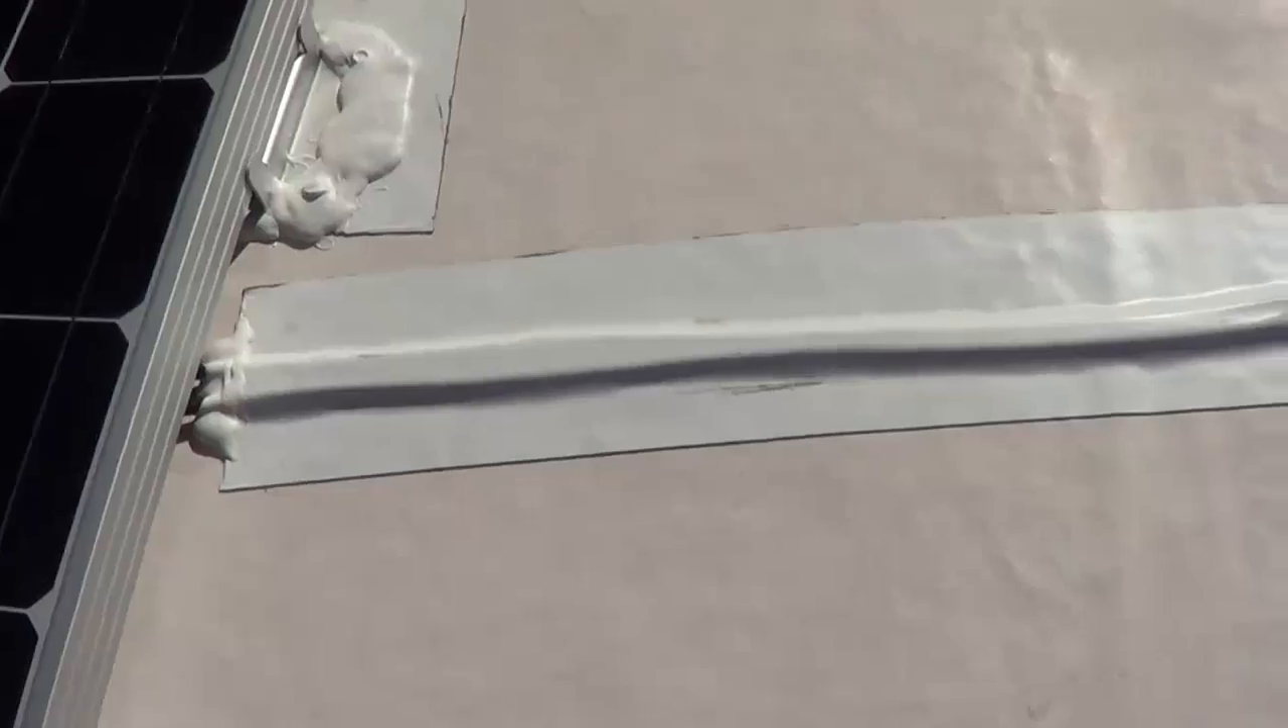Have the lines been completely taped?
Yes.